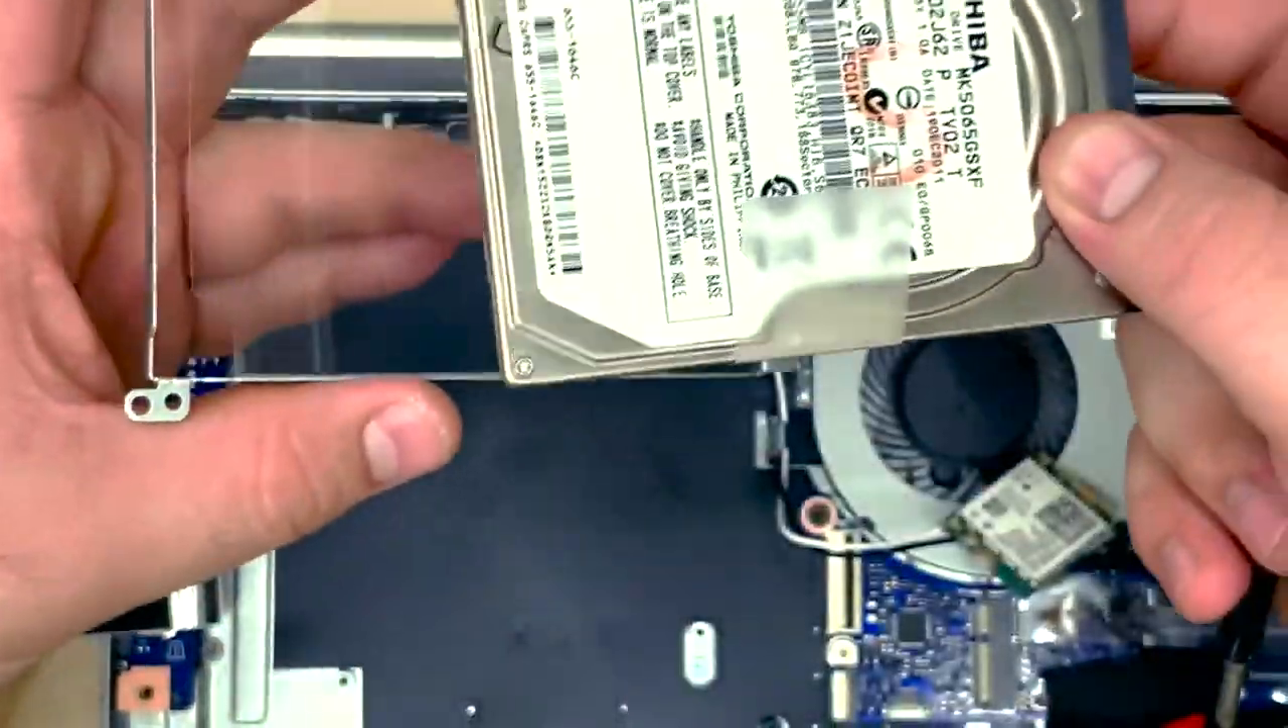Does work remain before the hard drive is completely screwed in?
Yes.